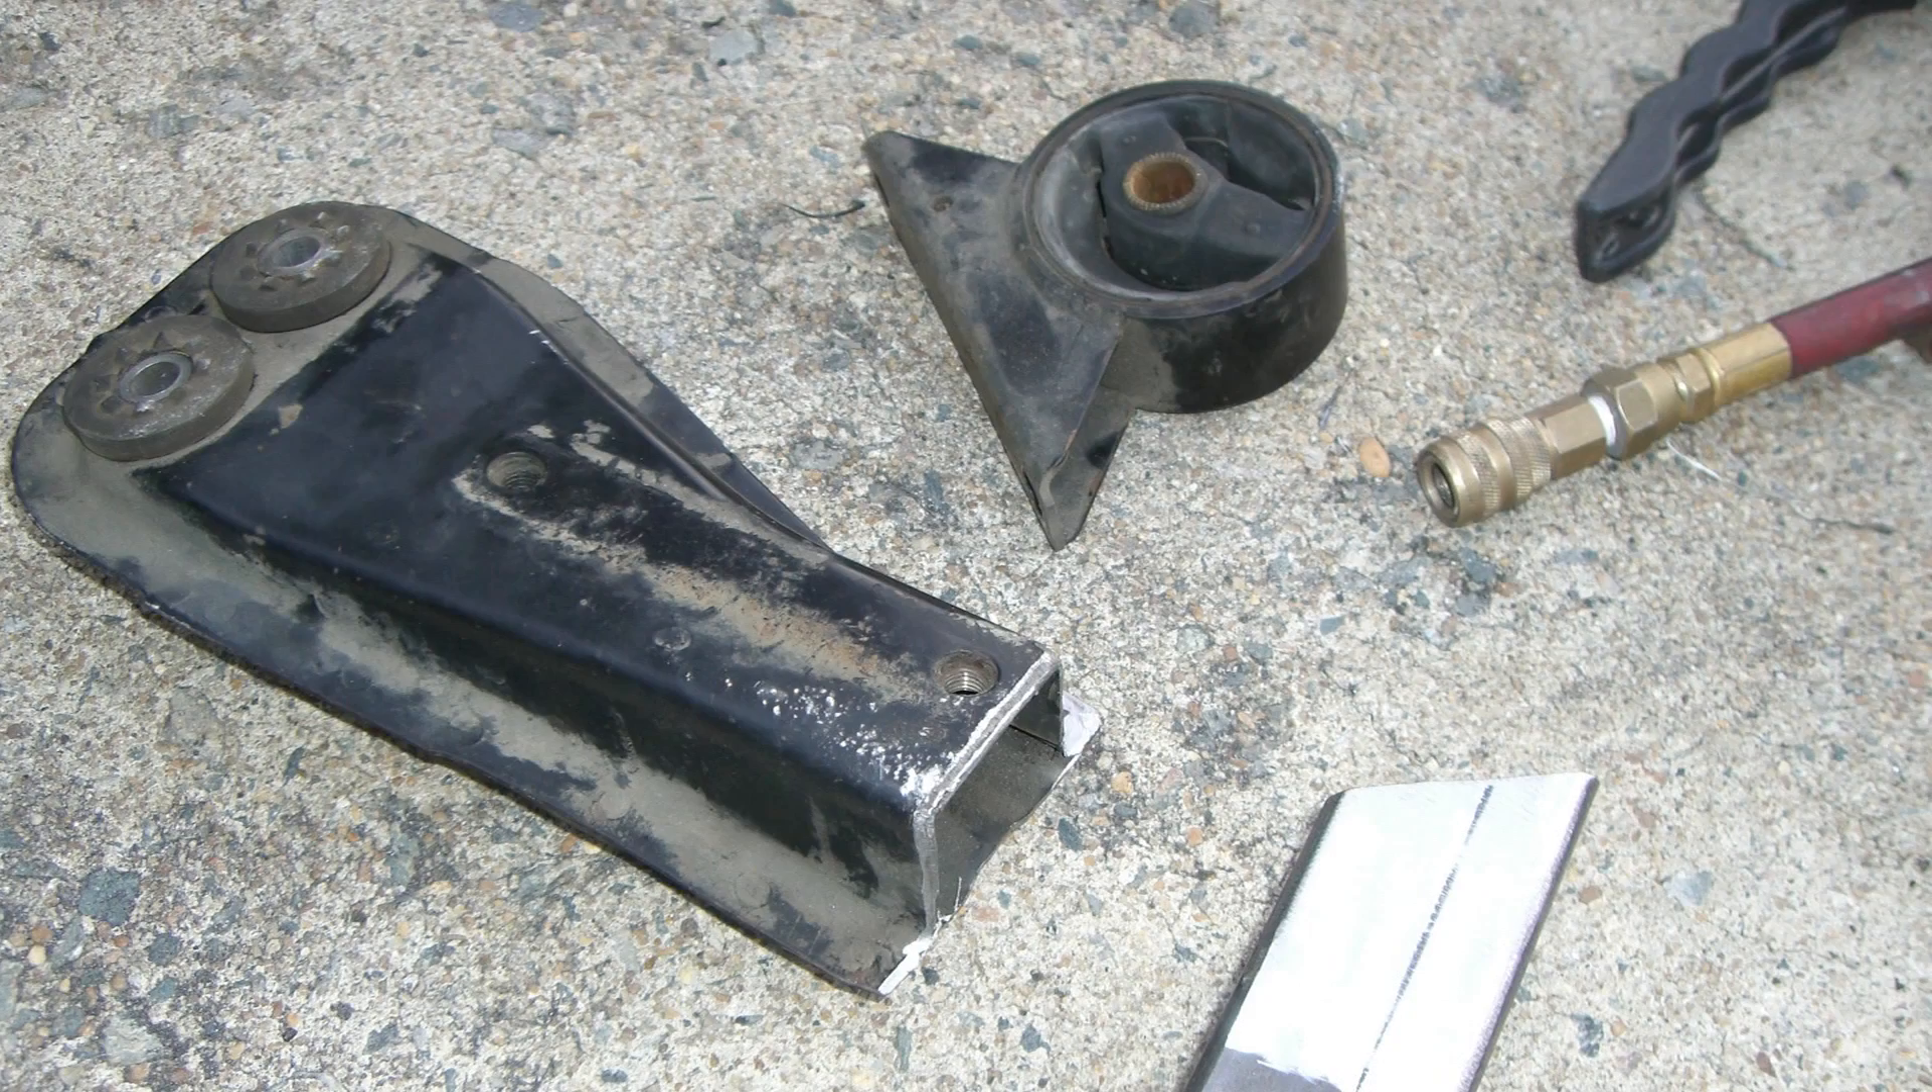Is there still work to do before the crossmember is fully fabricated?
Yes.